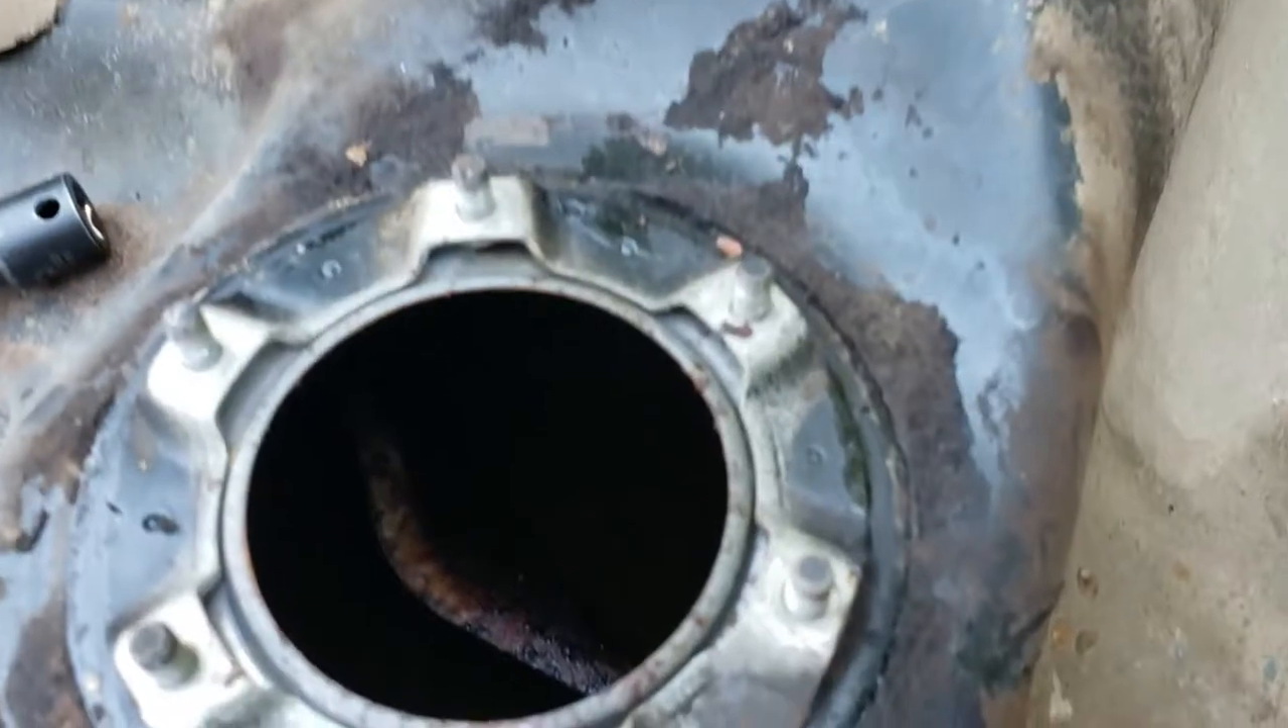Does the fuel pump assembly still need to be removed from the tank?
No.